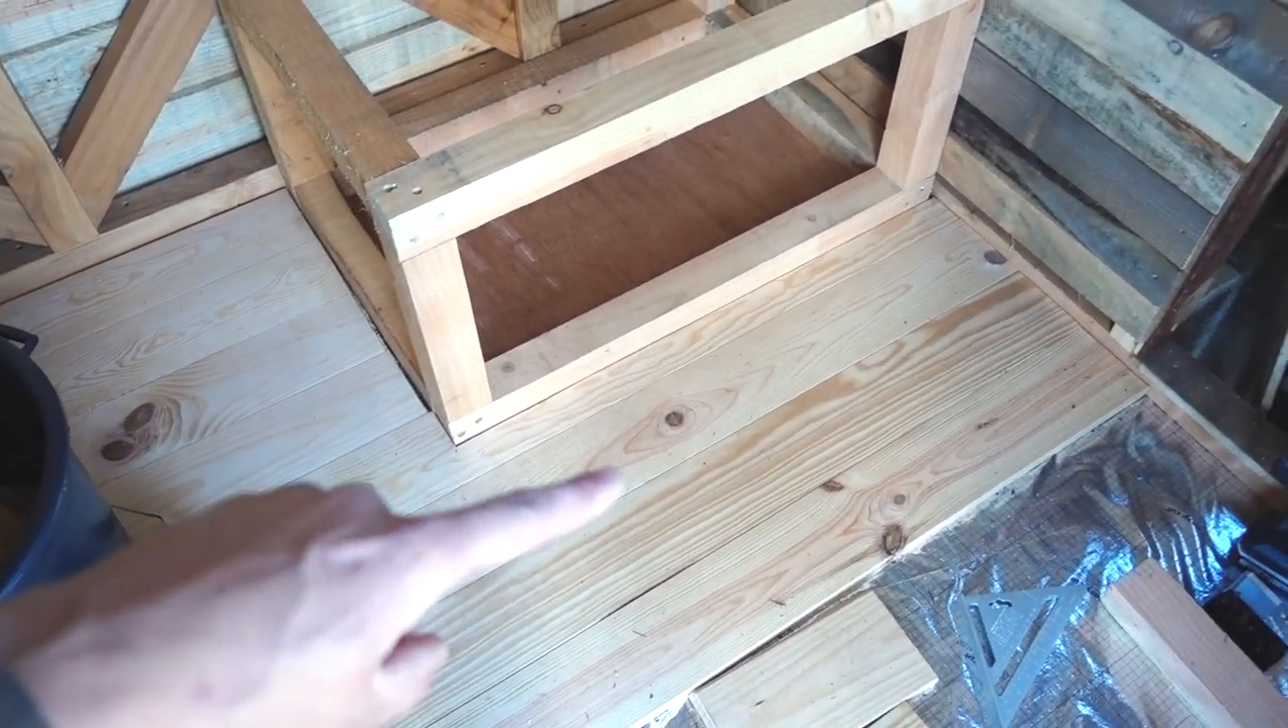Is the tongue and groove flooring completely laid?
No.